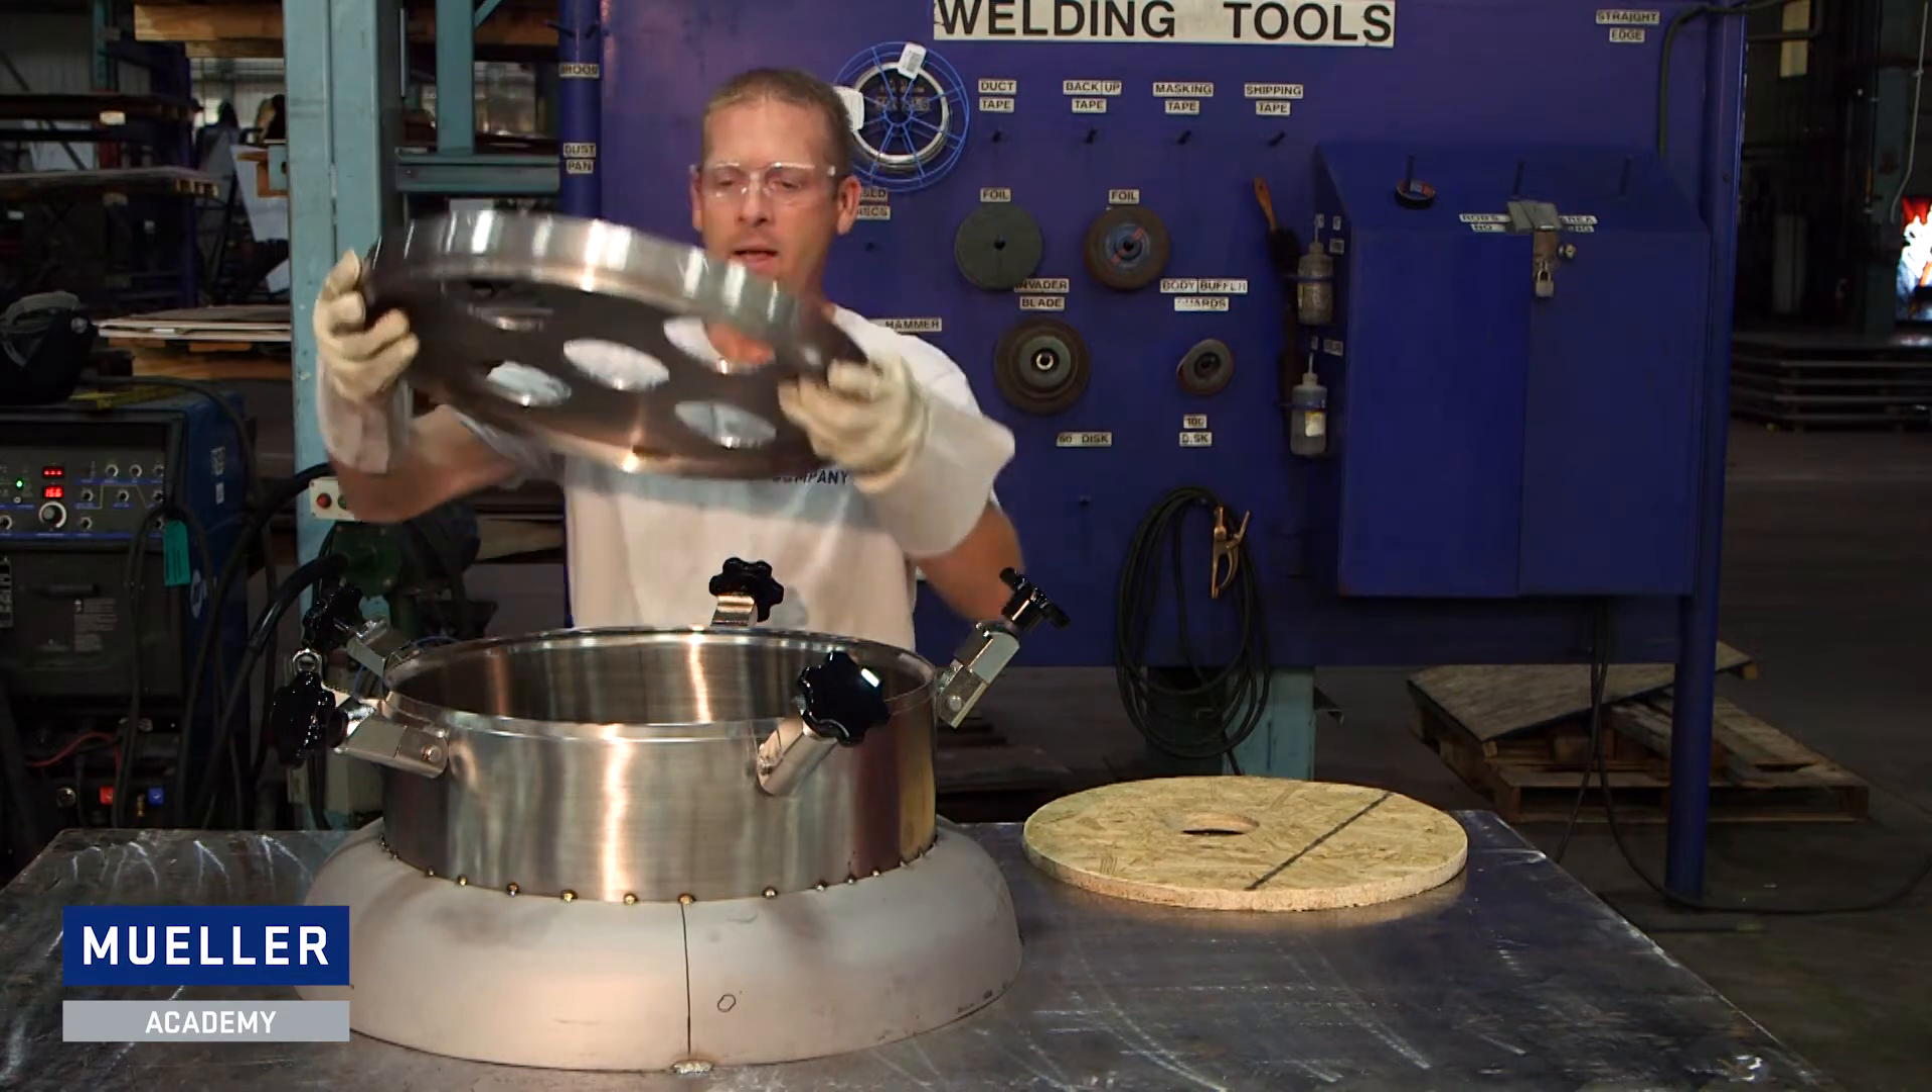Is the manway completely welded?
No.